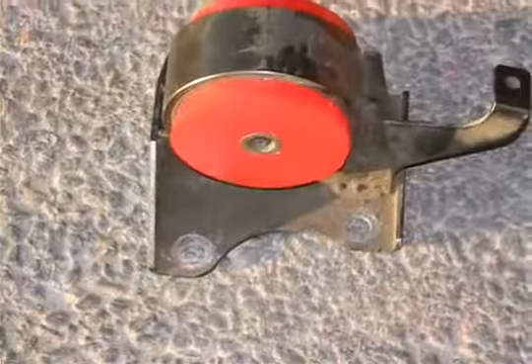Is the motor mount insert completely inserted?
Yes.